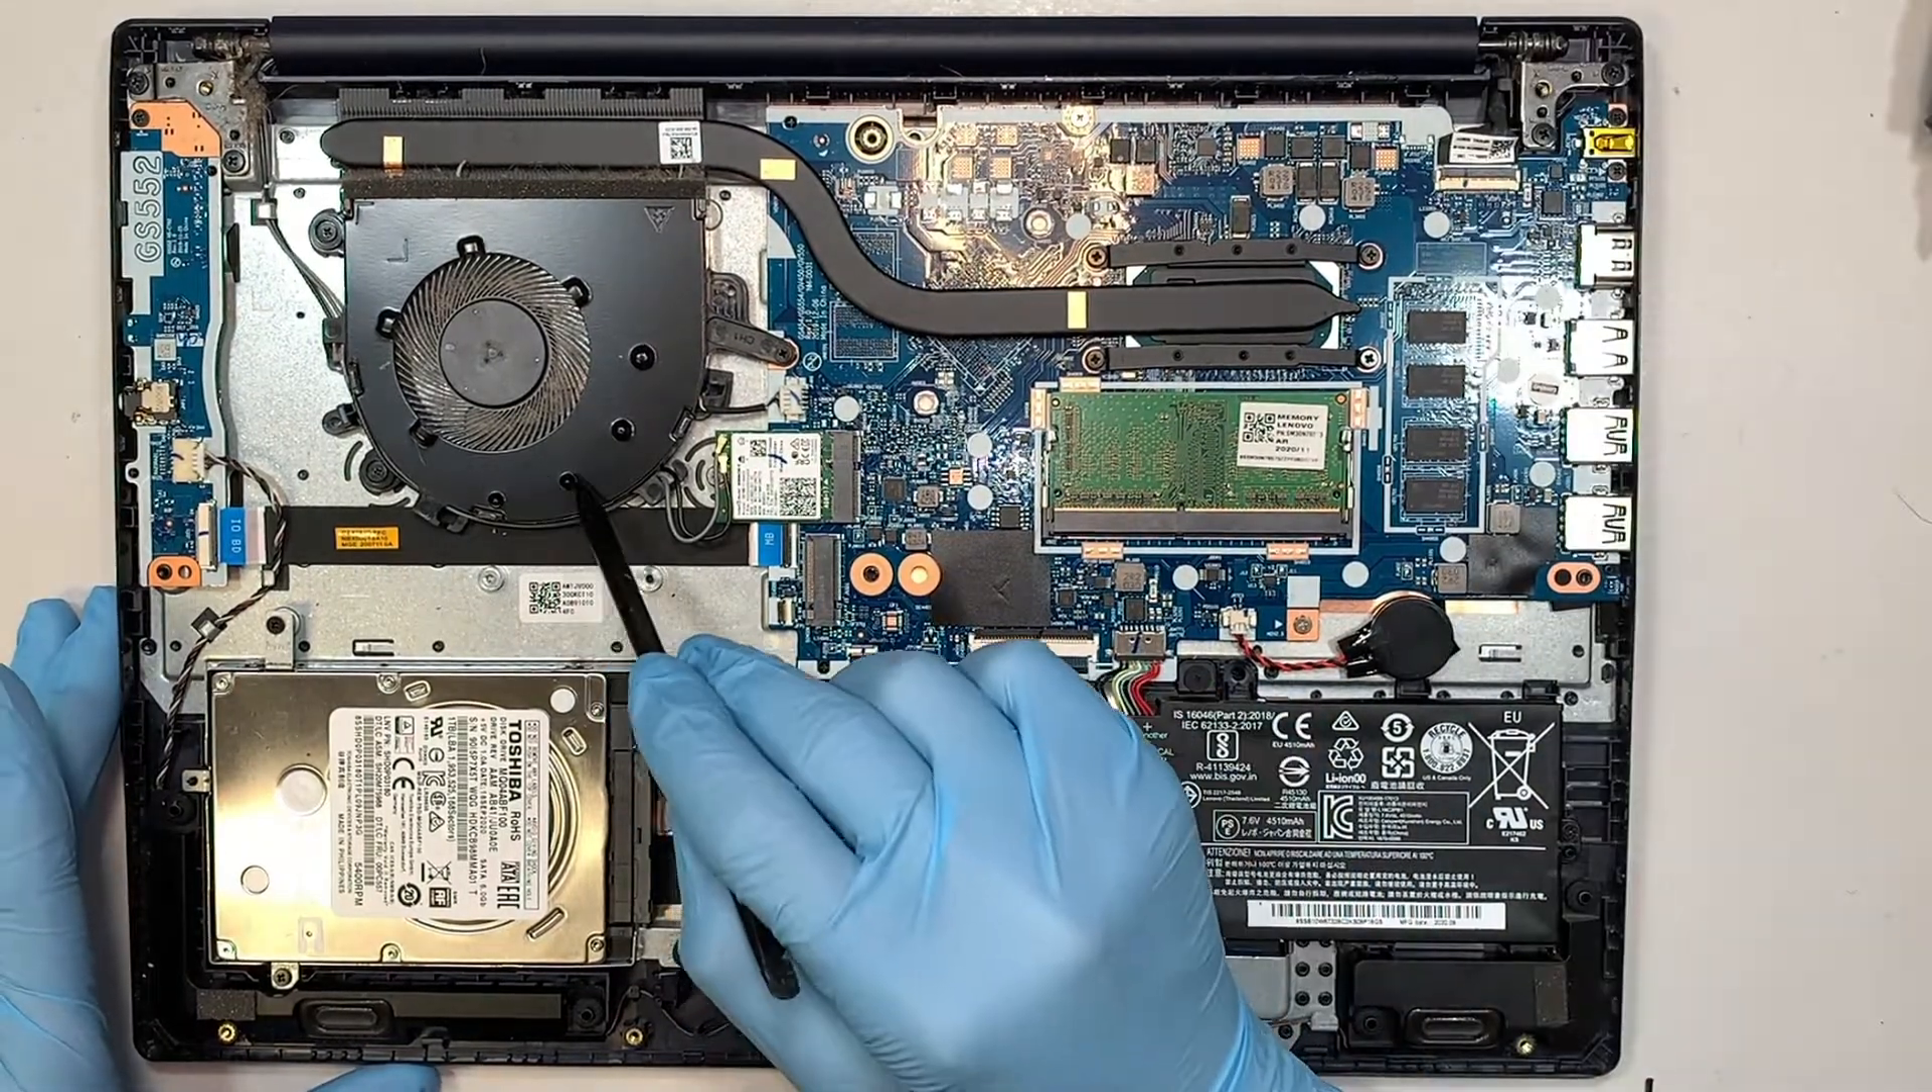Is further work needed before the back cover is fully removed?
No.